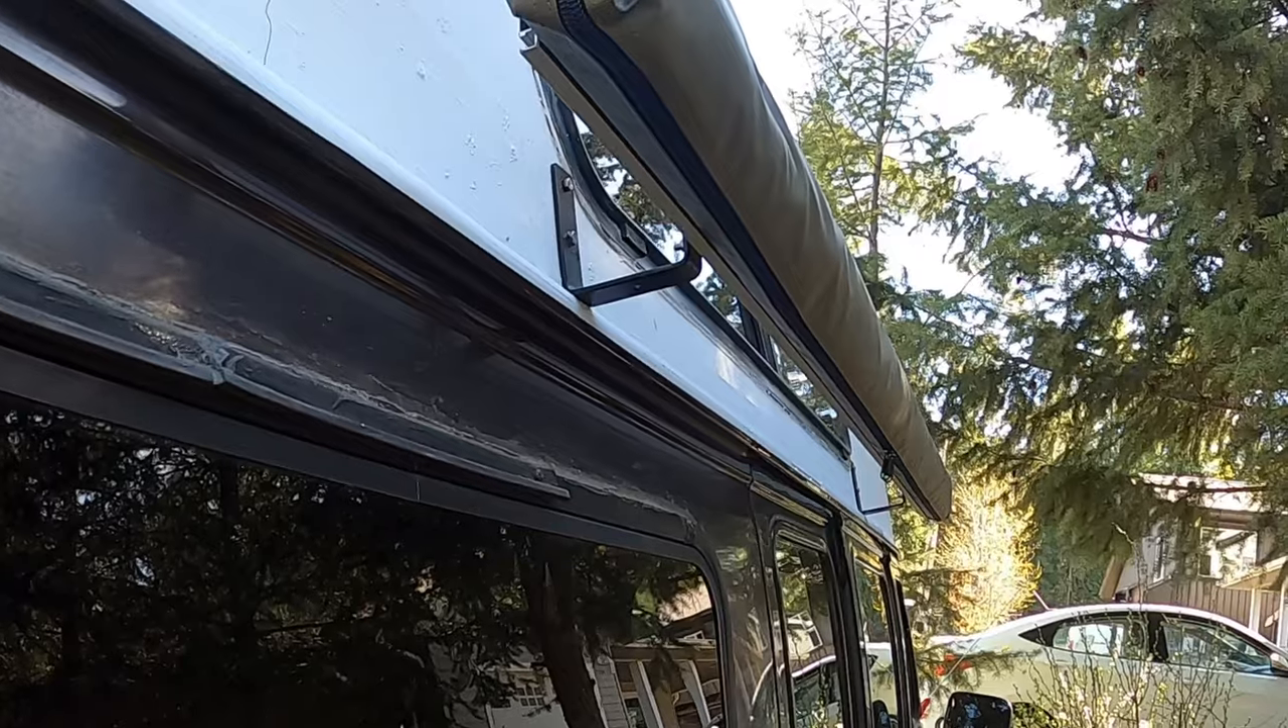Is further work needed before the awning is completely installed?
No.